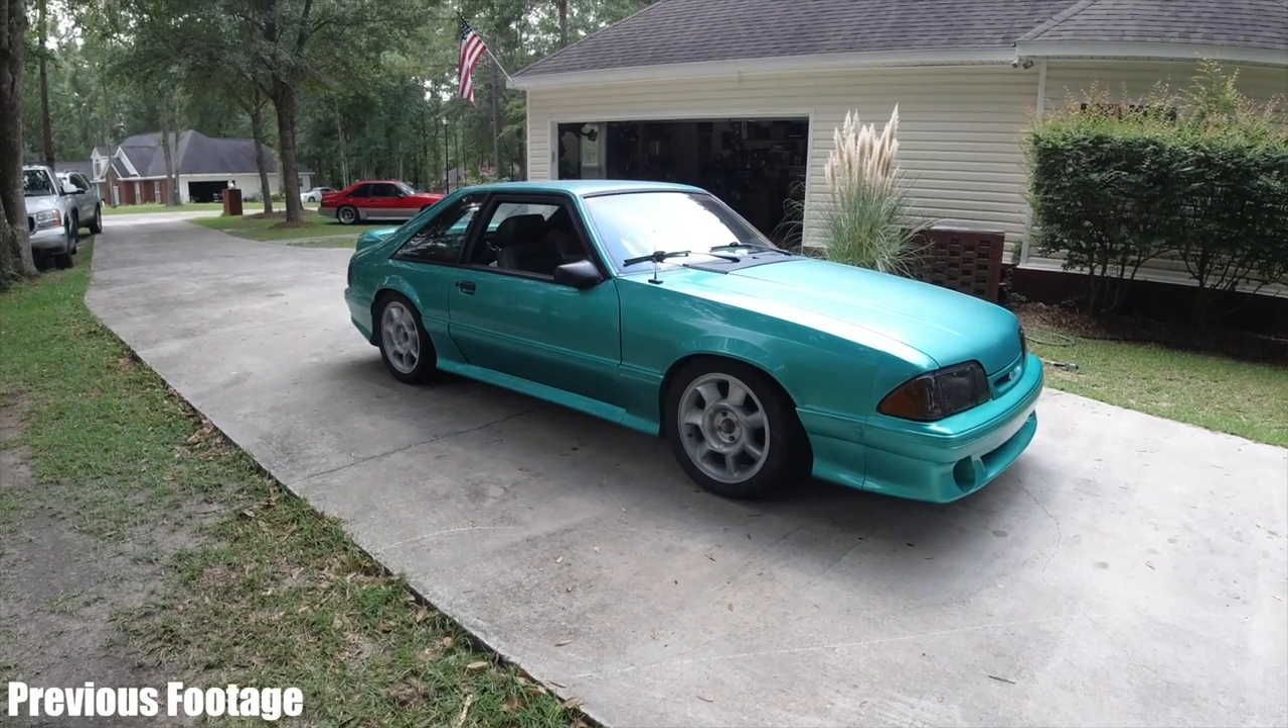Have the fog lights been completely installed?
No.